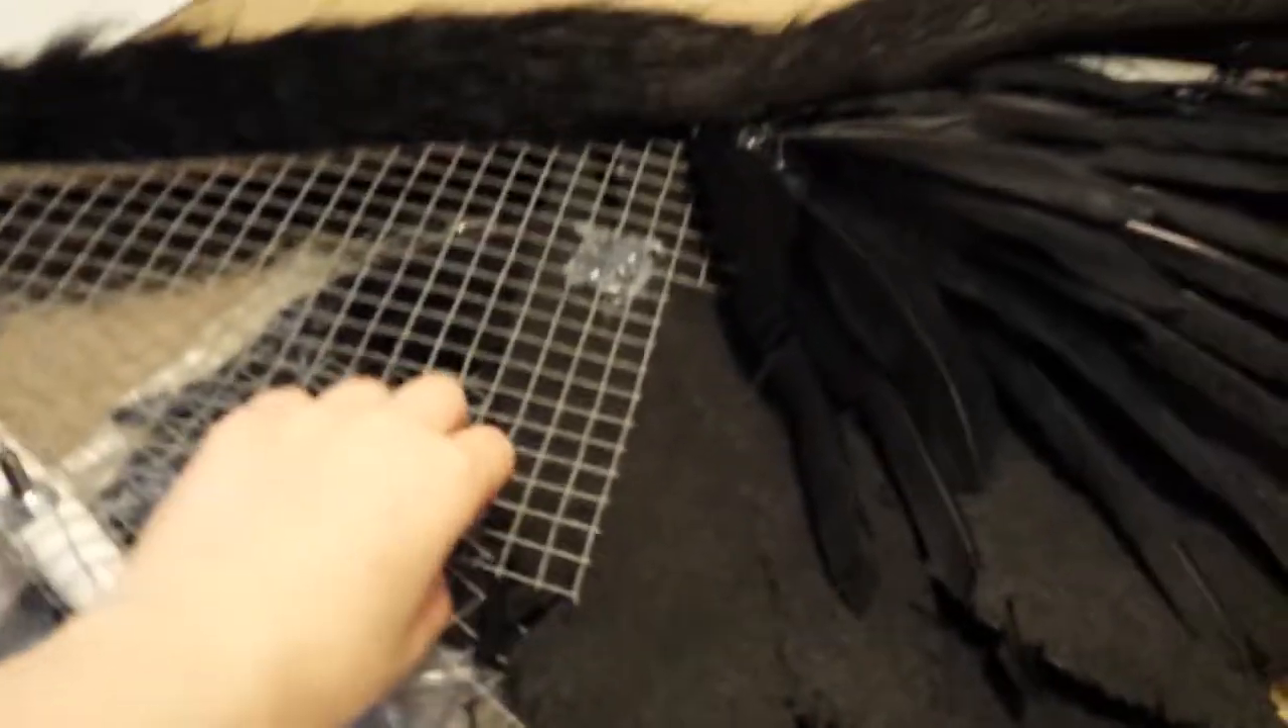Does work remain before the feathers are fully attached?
Yes.